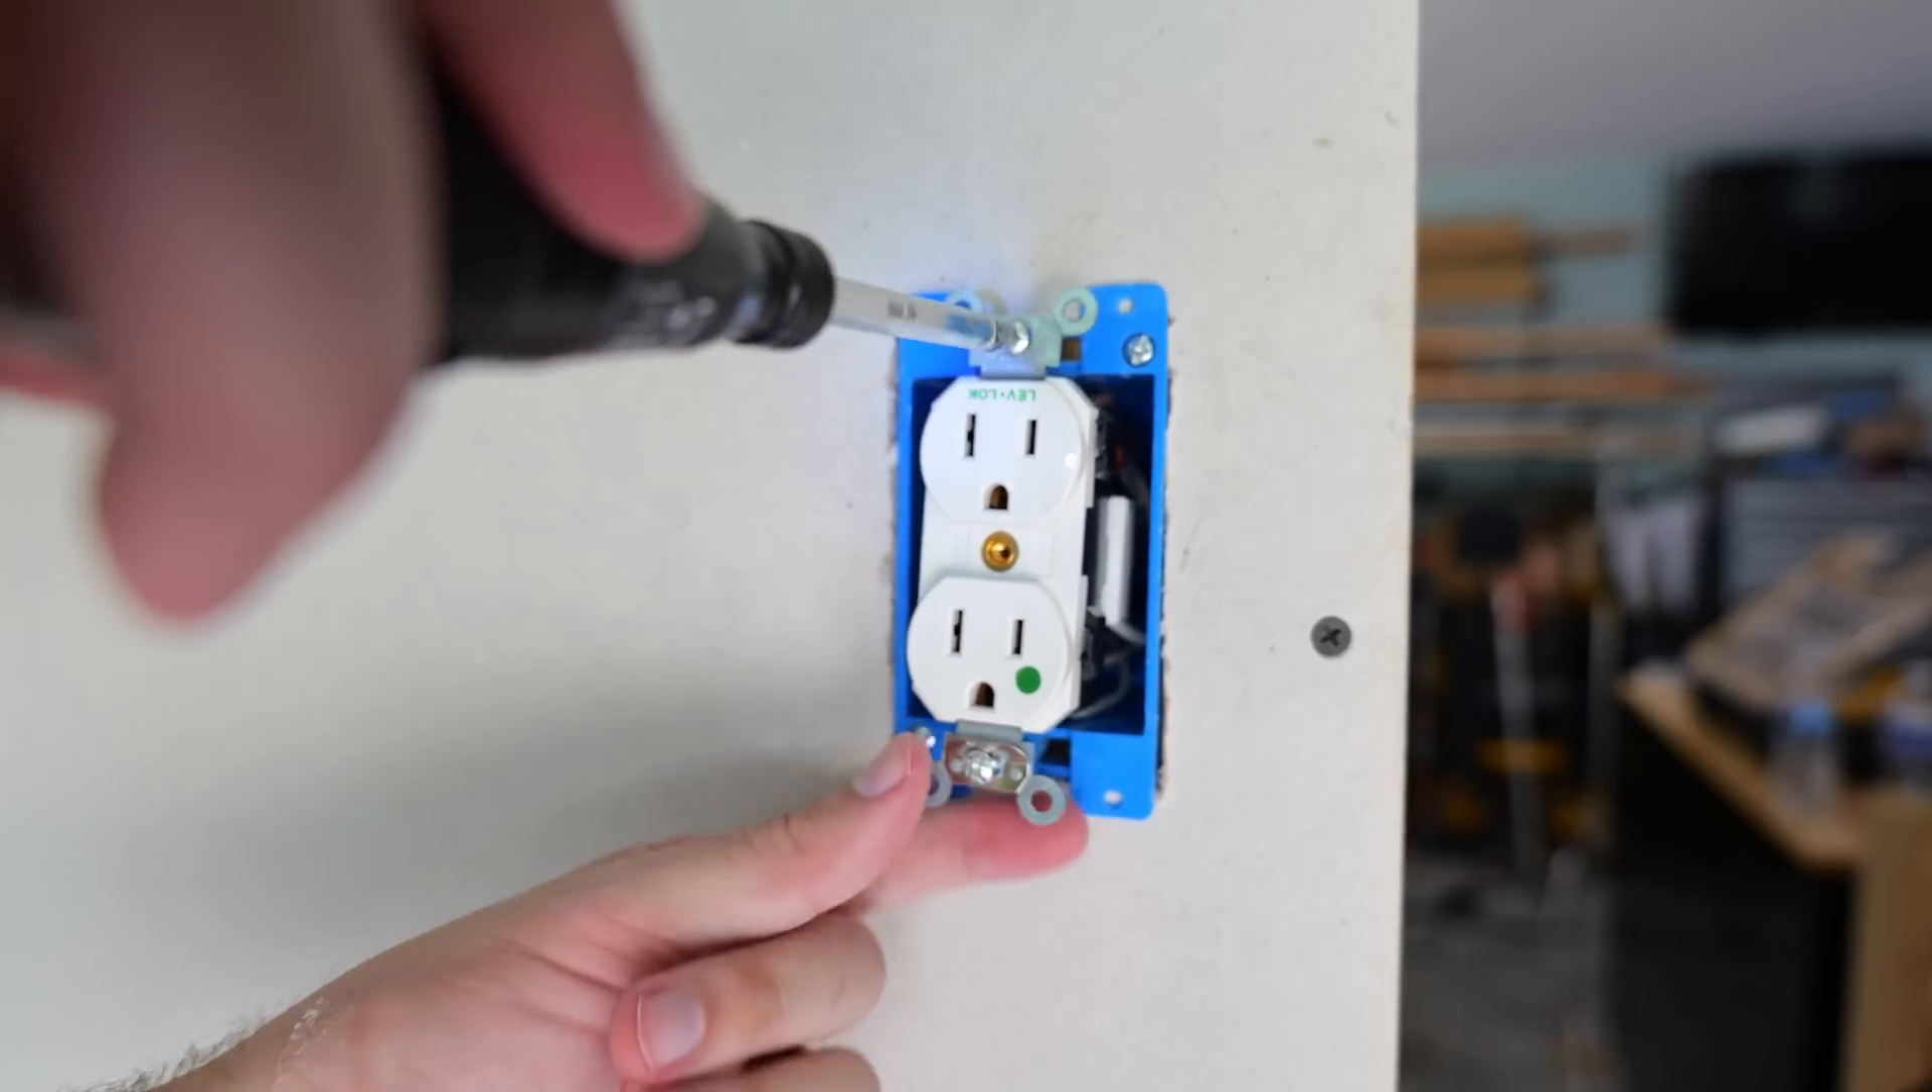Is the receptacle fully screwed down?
No.